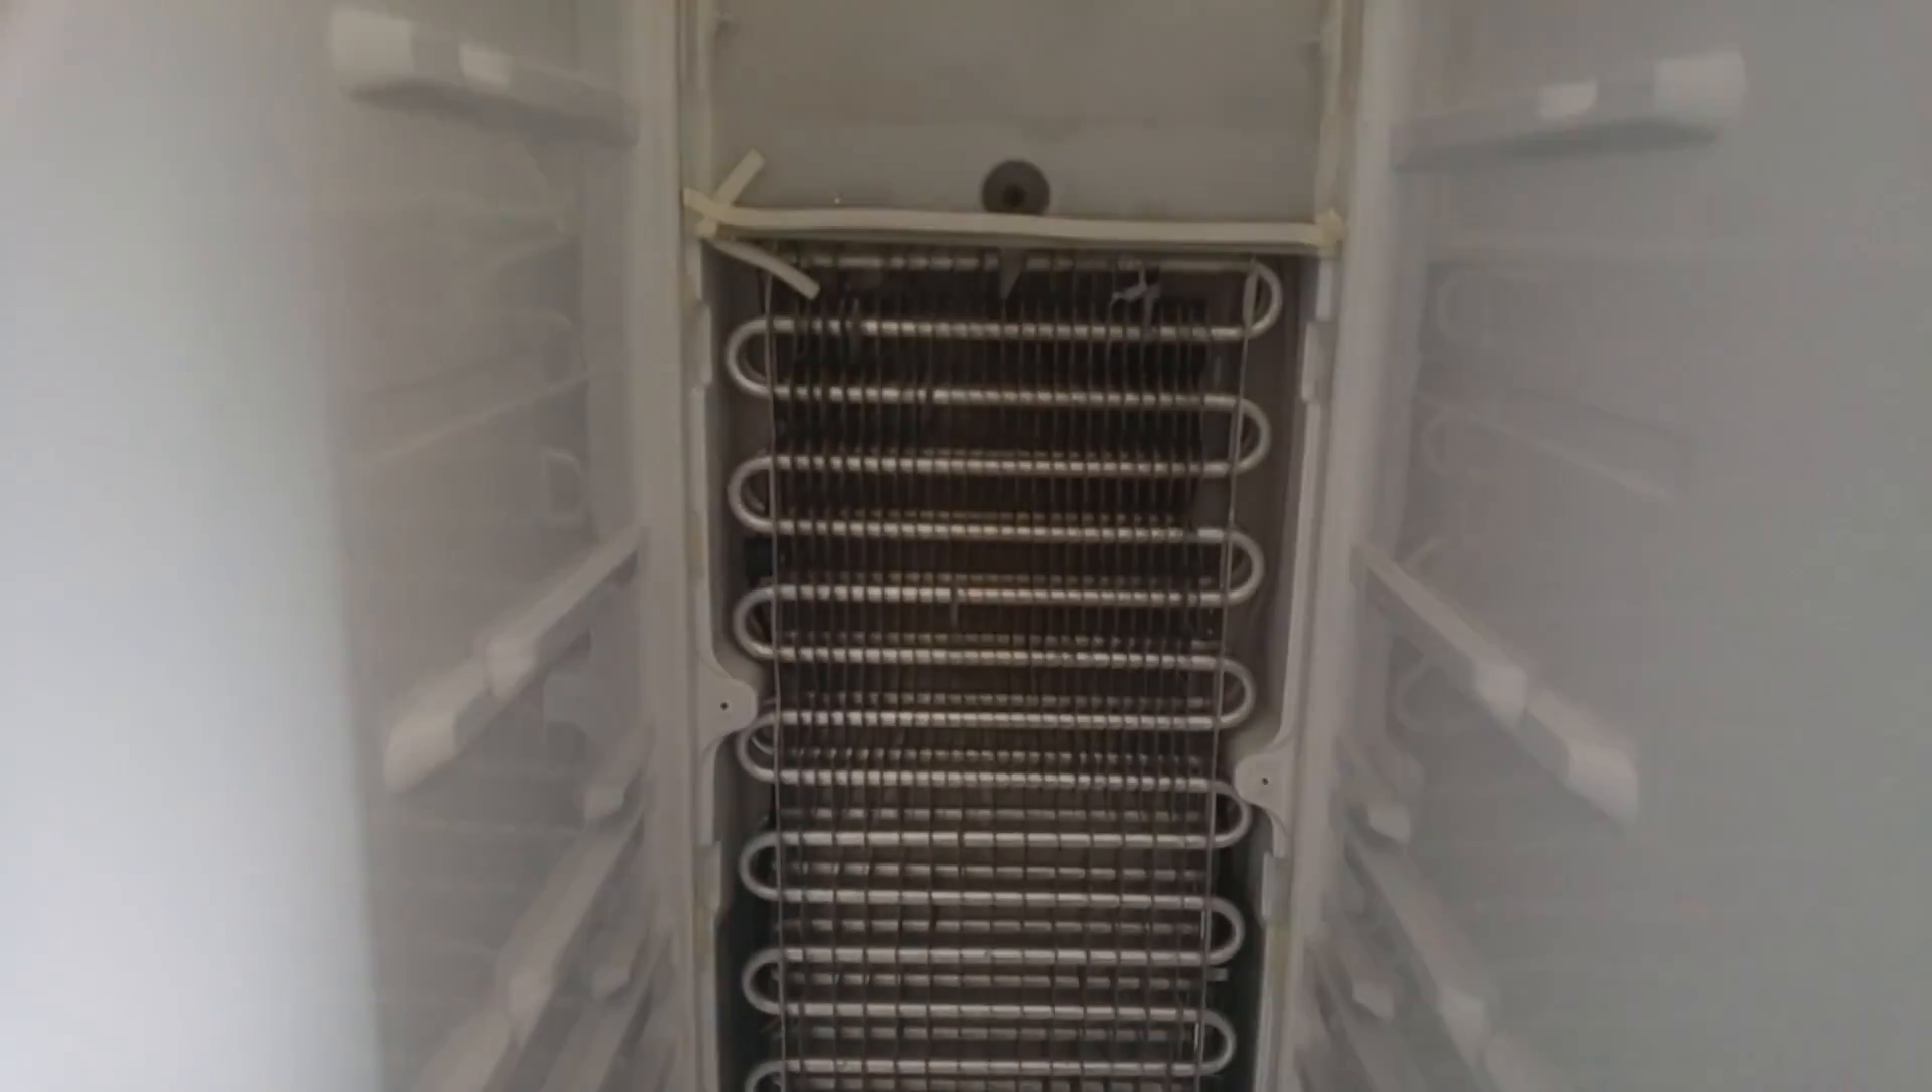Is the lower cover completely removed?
Yes.